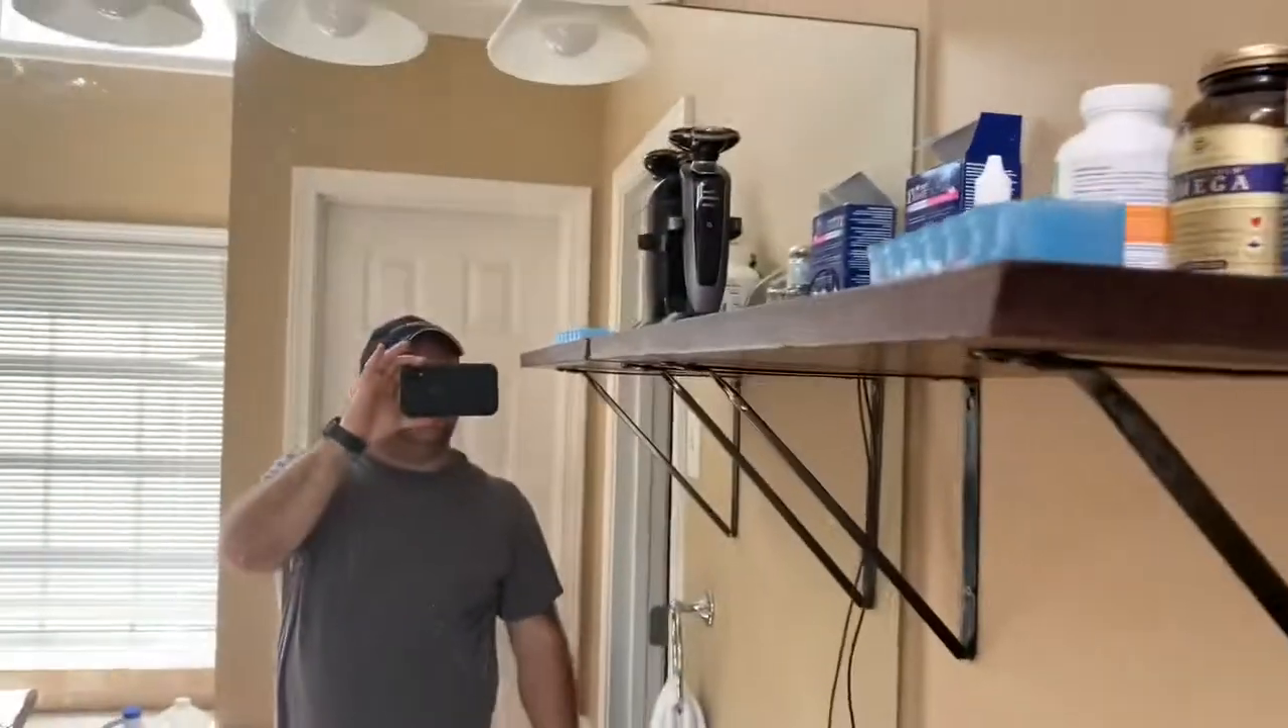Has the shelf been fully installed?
Yes.